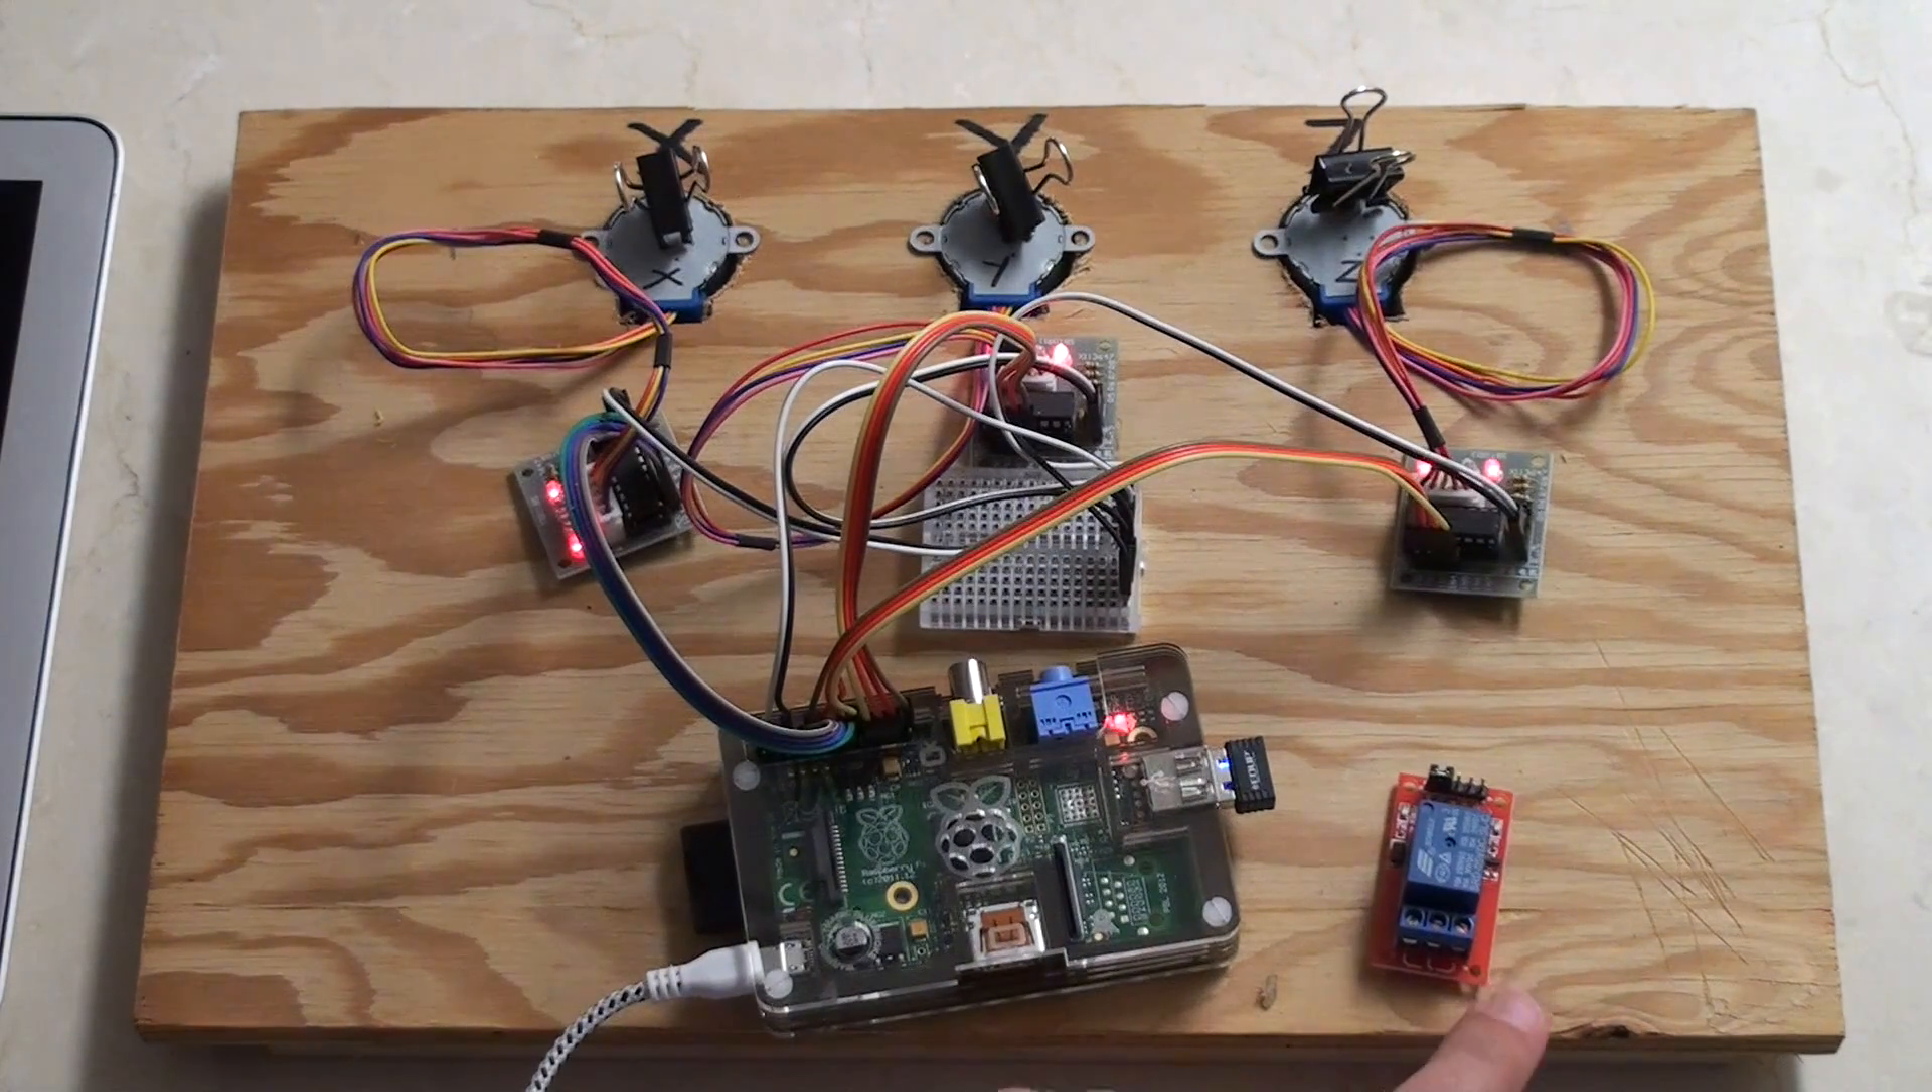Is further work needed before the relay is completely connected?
Yes.